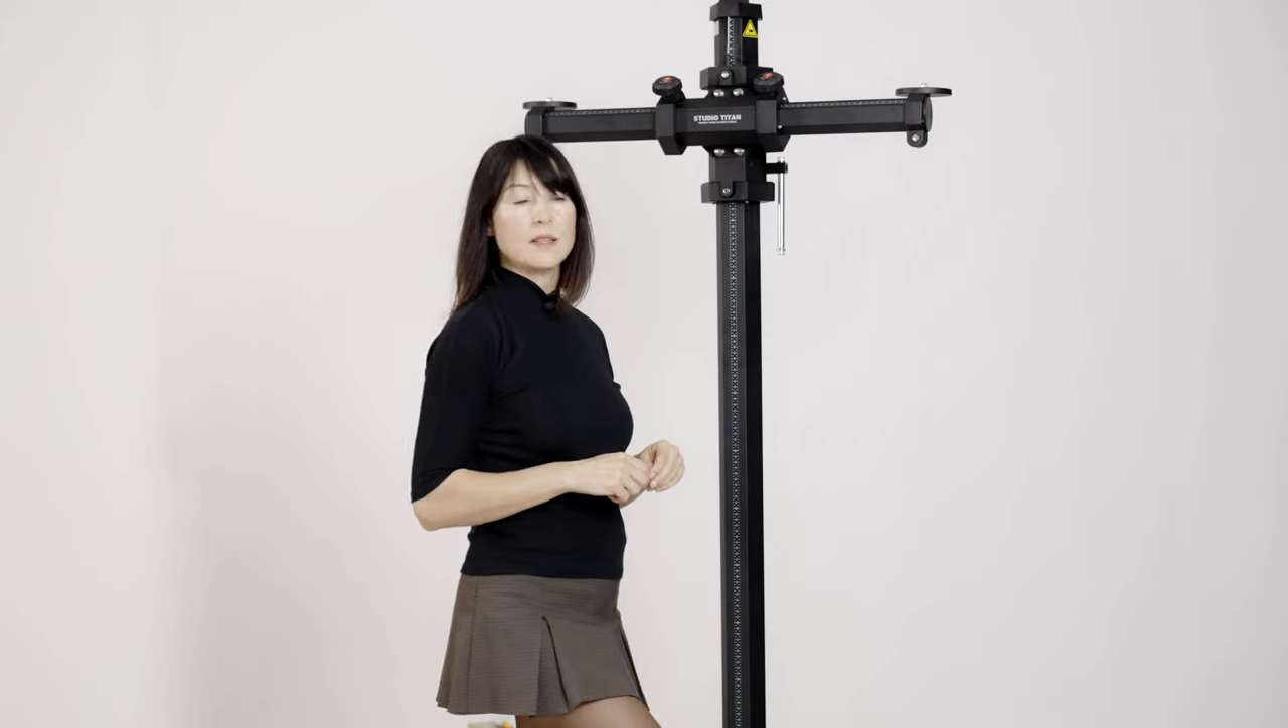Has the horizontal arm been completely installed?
Yes.